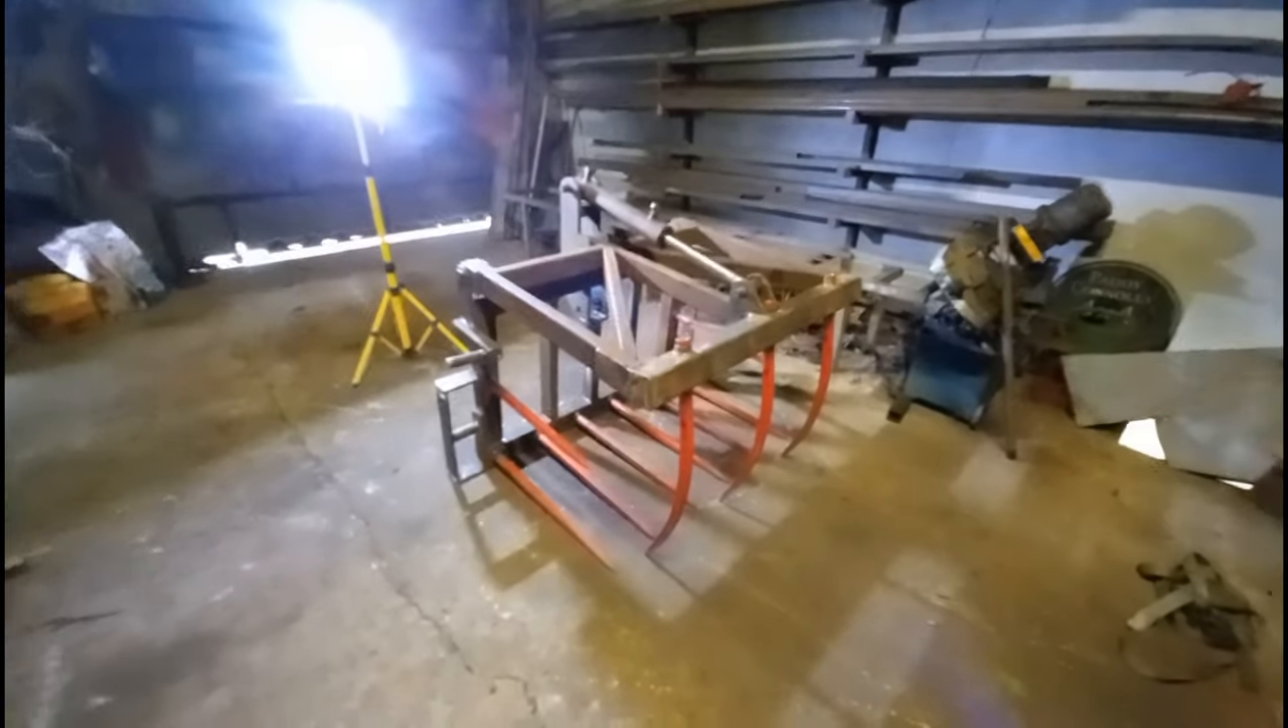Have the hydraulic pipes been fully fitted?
No.